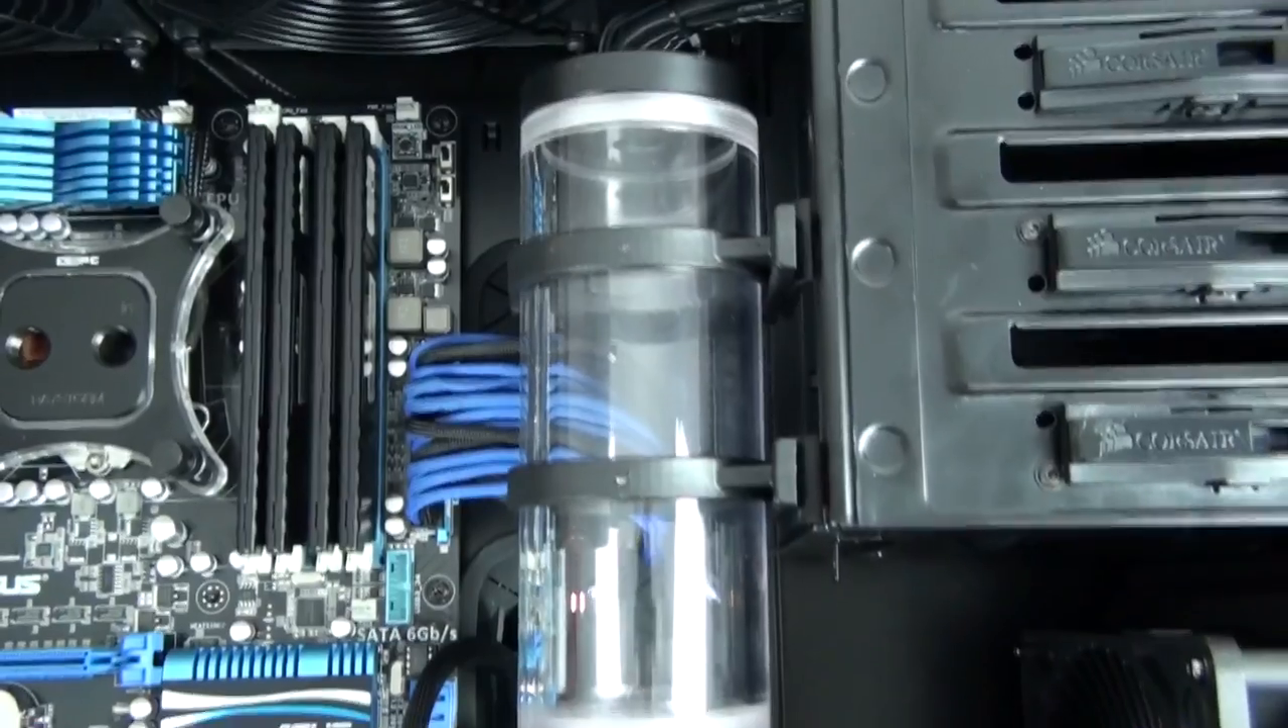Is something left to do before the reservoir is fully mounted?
No.